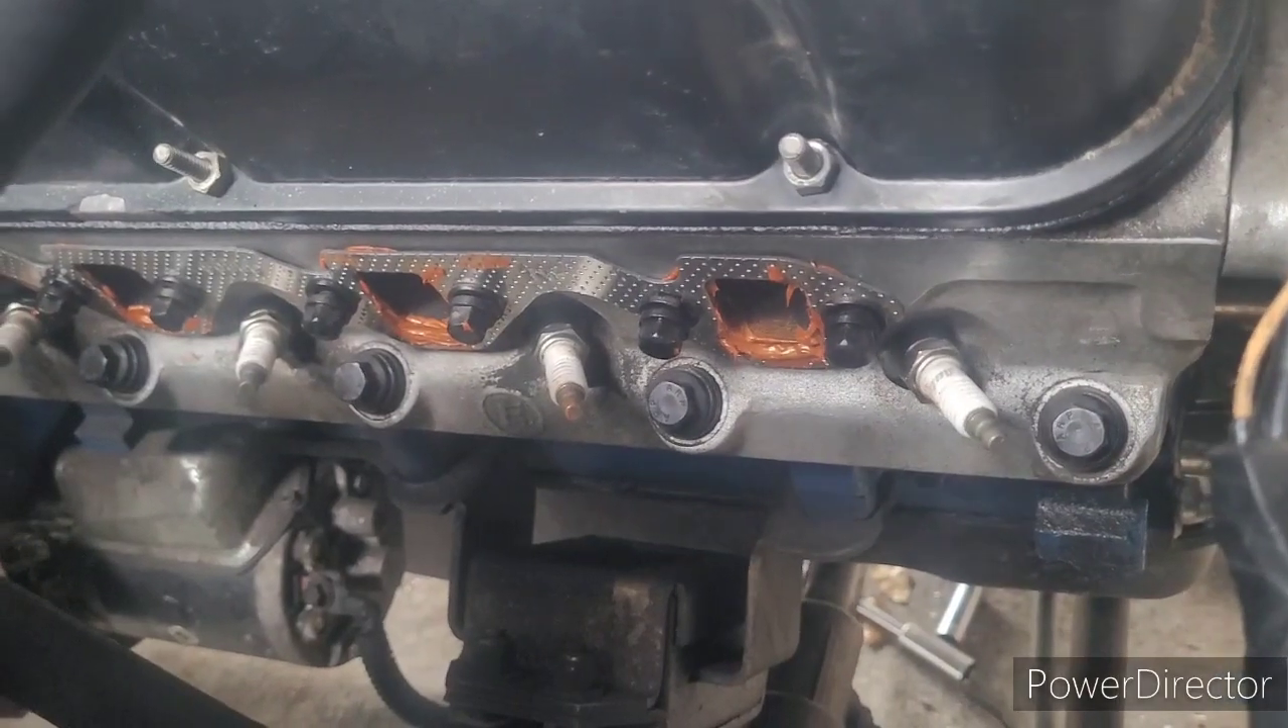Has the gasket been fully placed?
Yes.